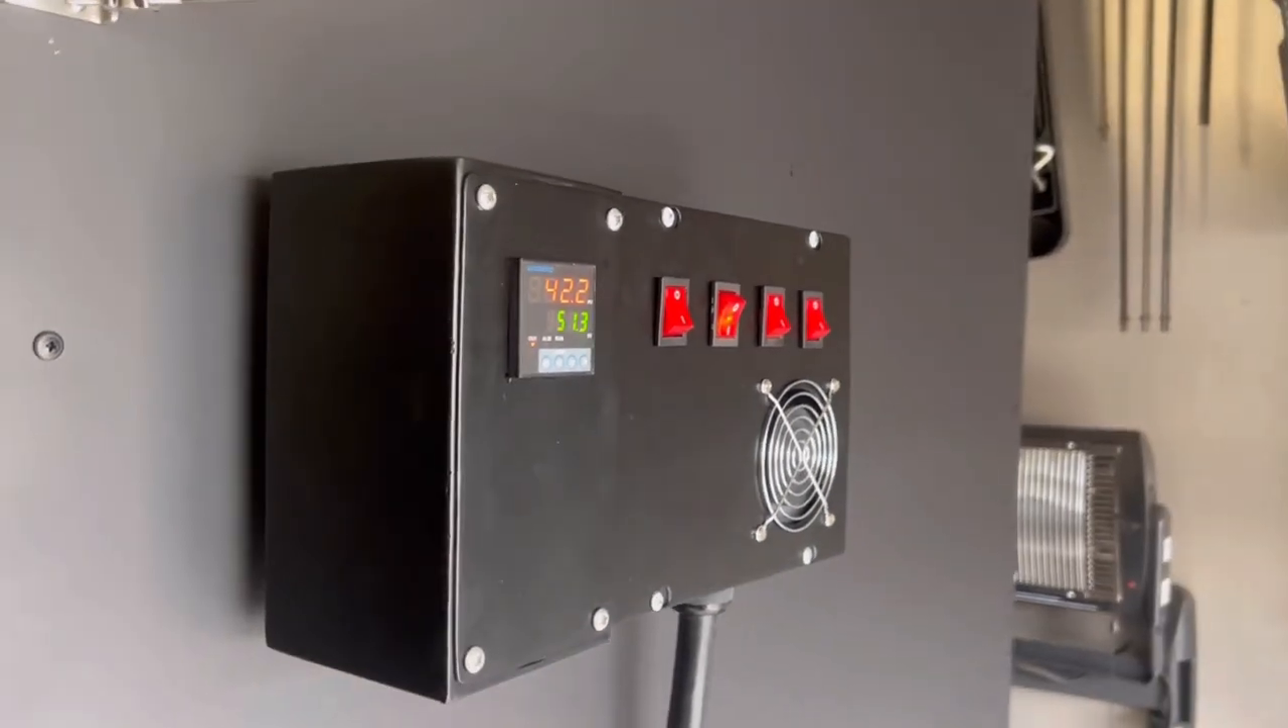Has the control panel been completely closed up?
Yes.